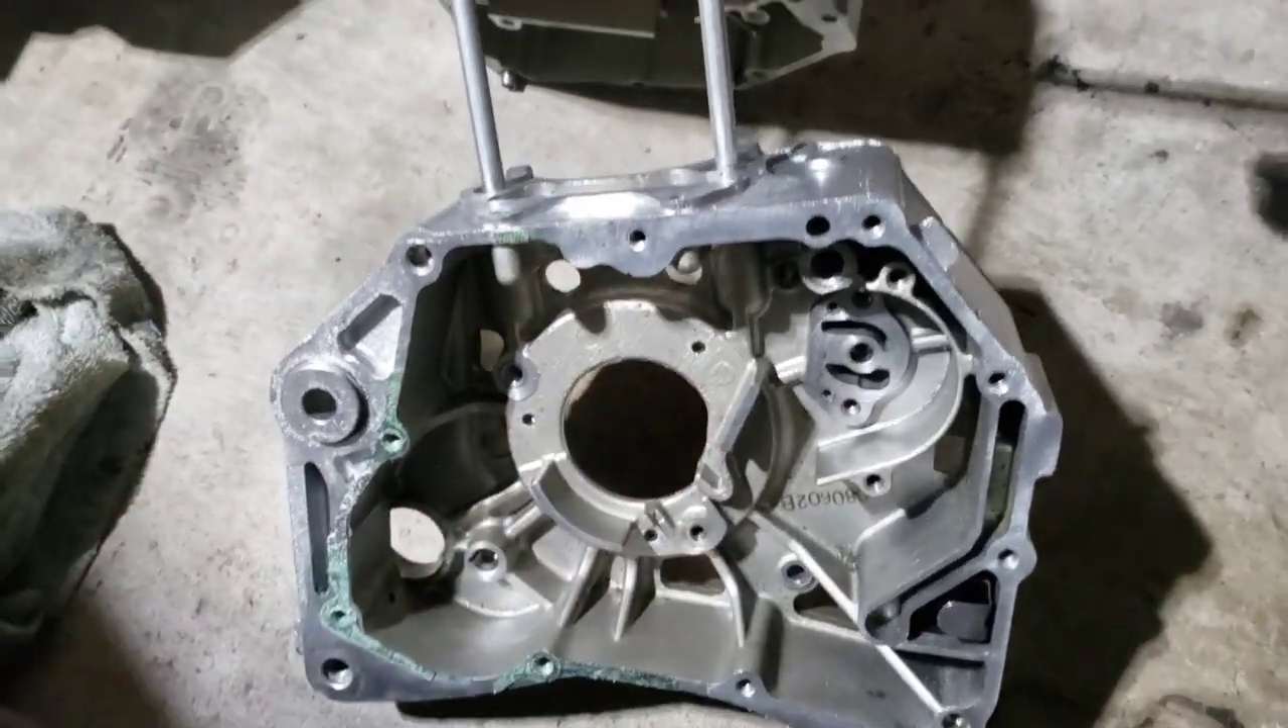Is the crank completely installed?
No.